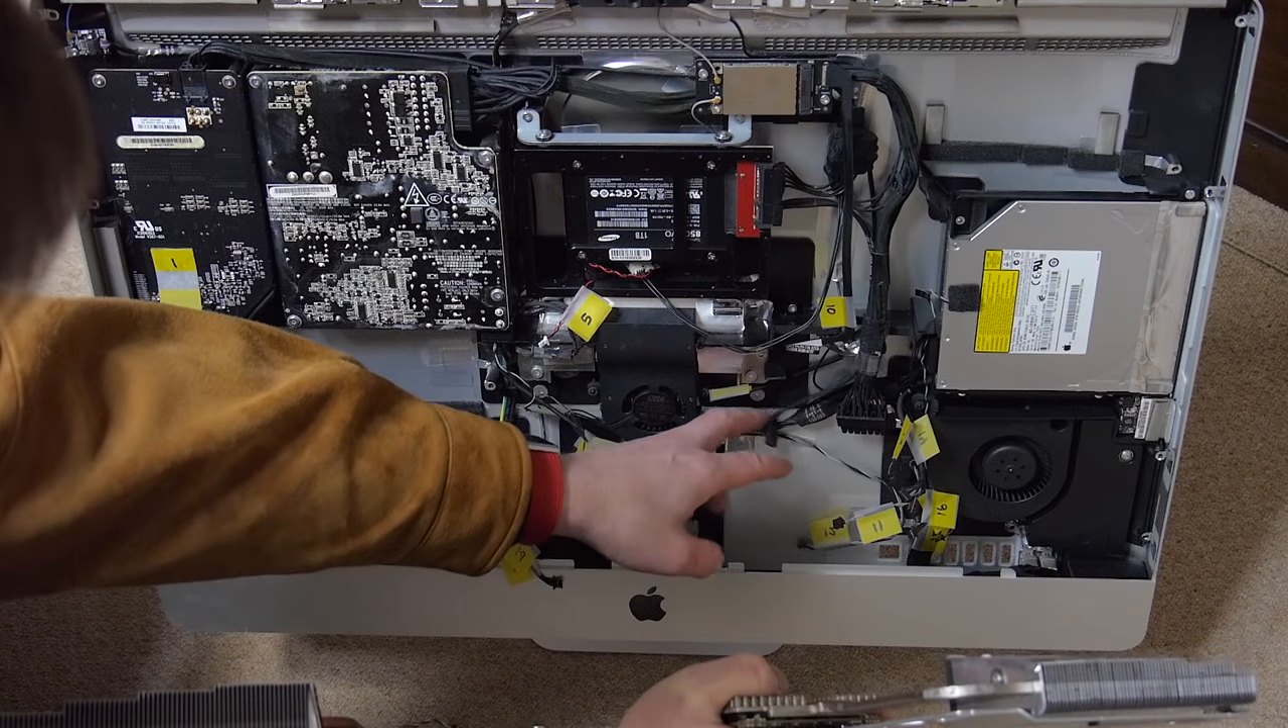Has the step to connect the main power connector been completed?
No.